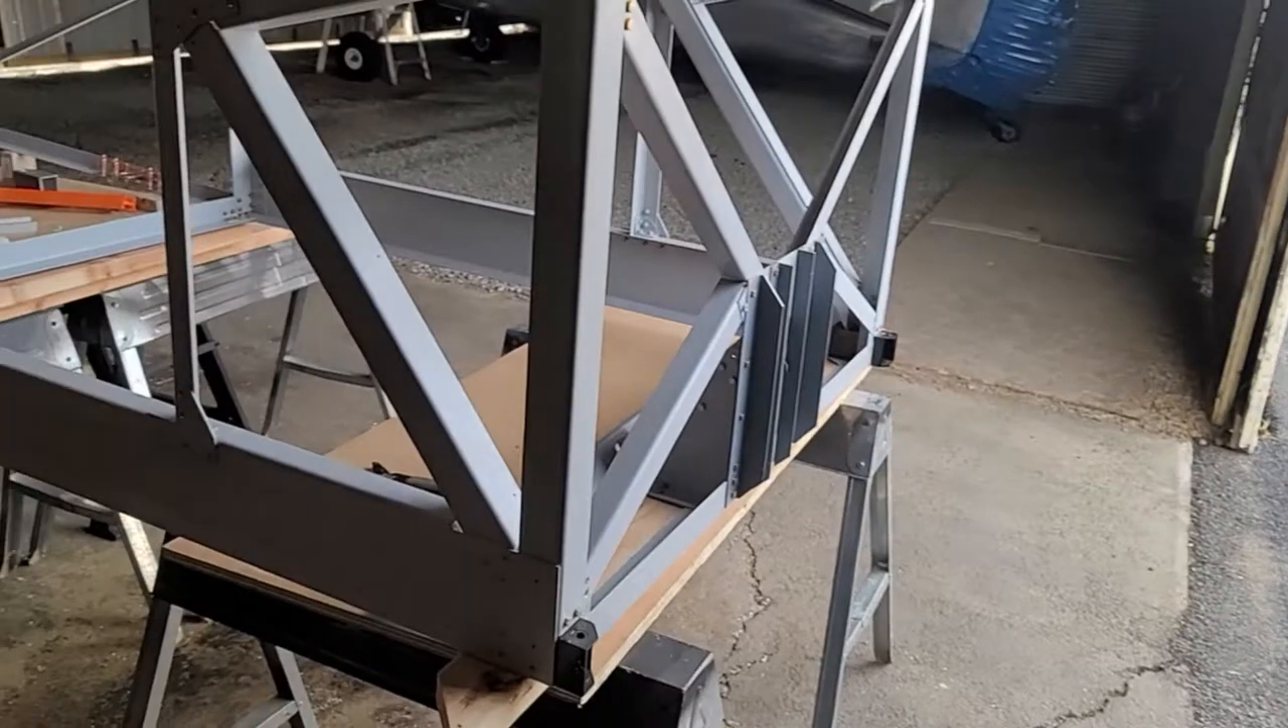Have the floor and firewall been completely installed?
No.